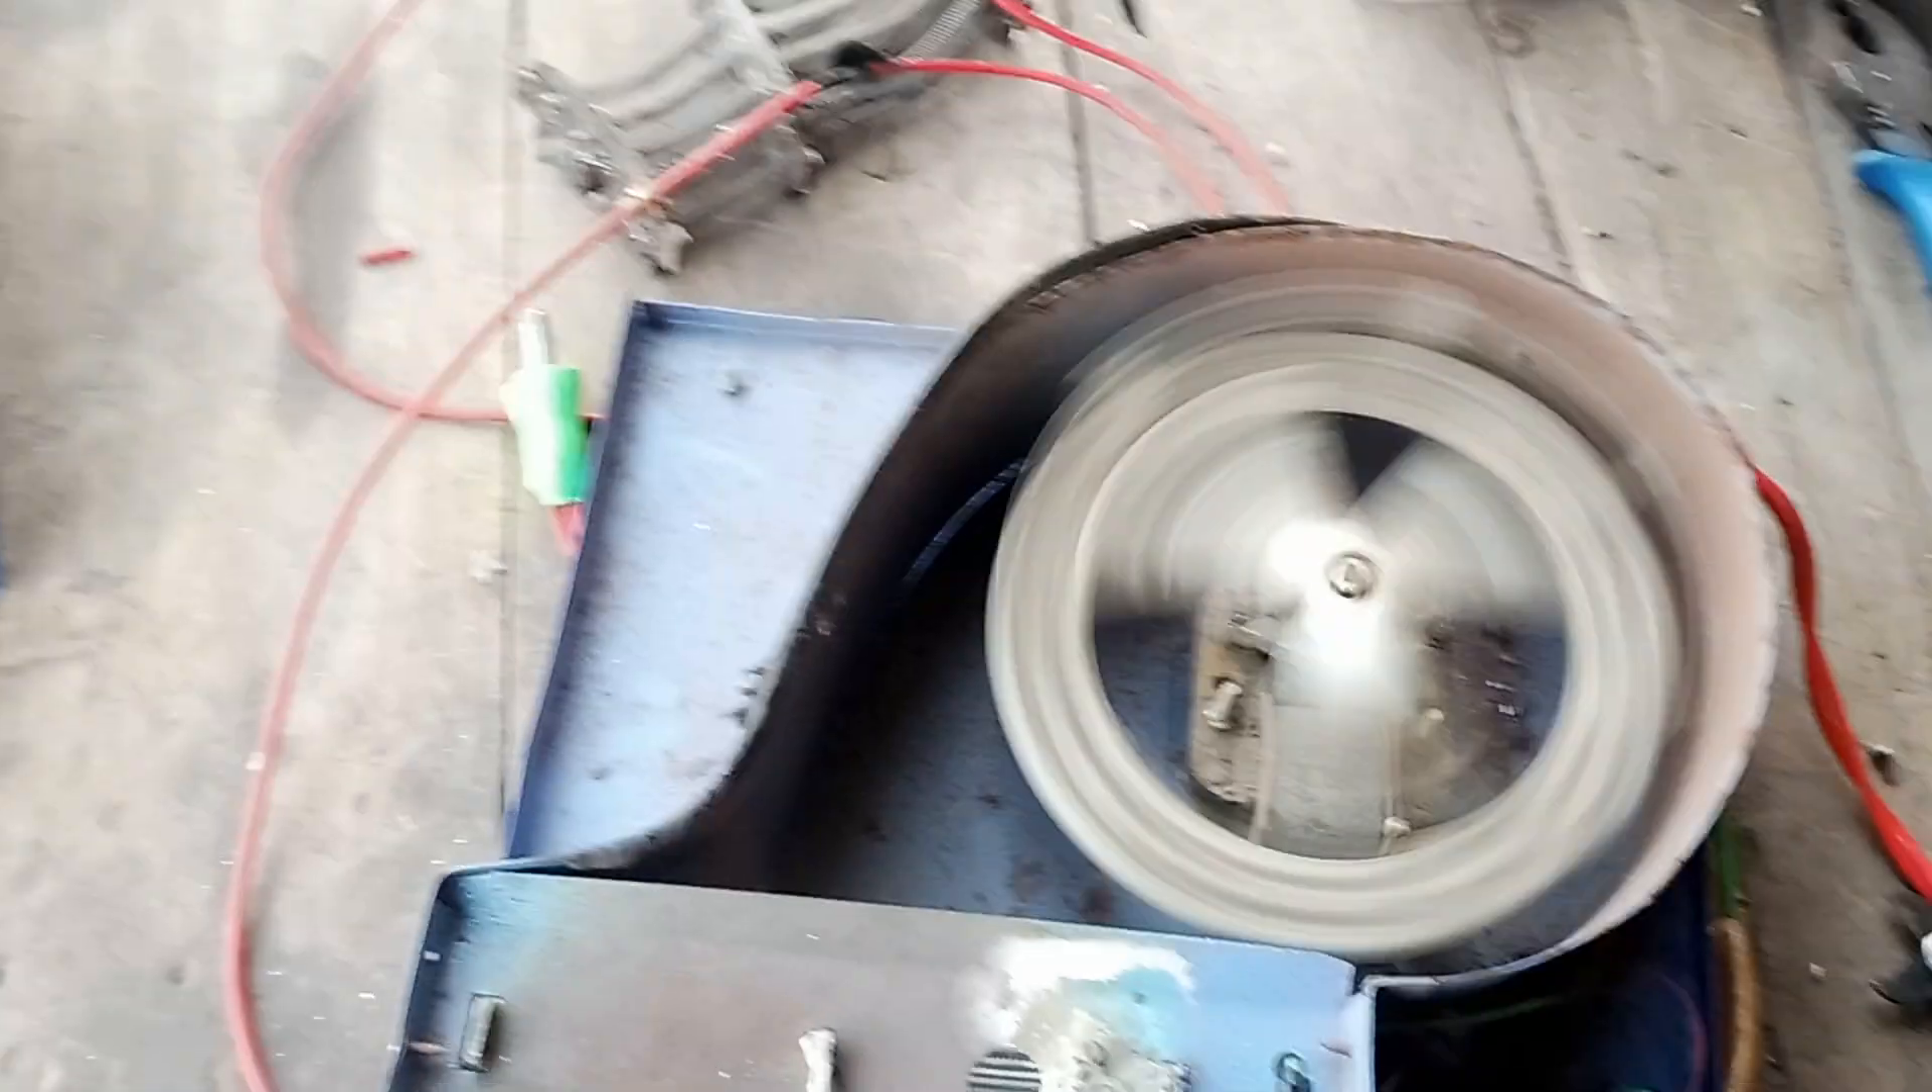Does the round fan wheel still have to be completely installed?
No.